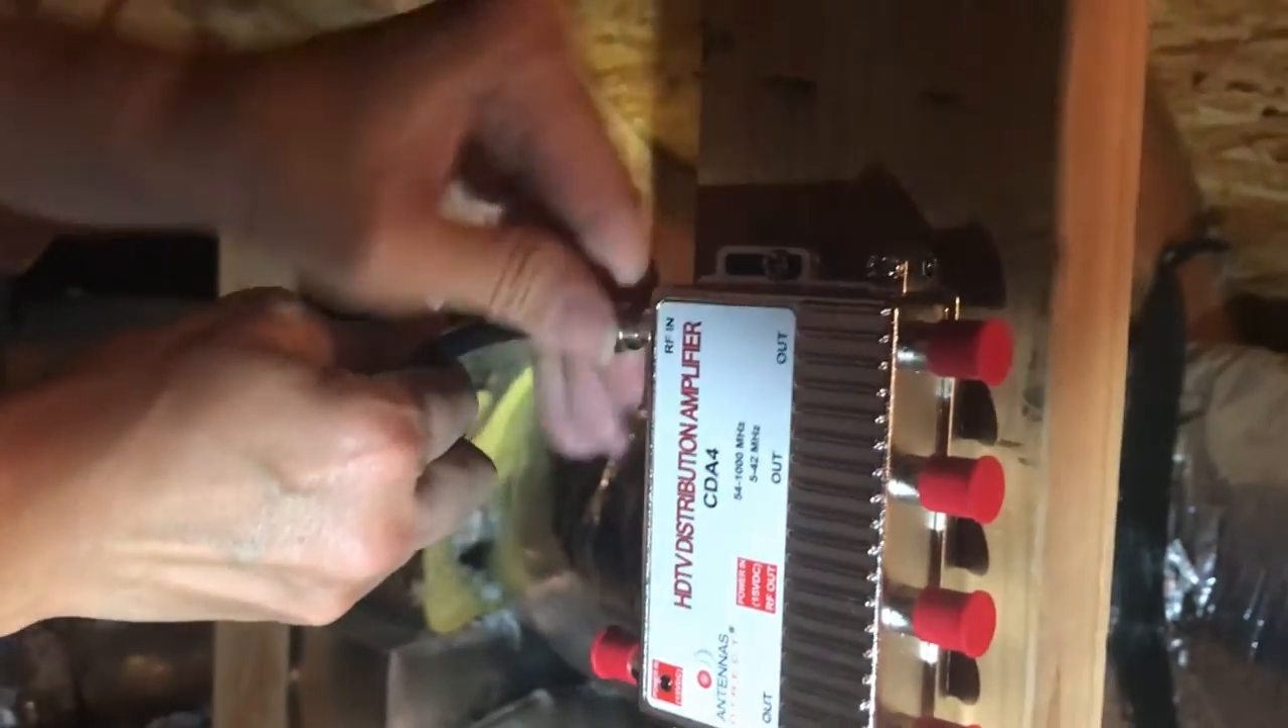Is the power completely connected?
No.